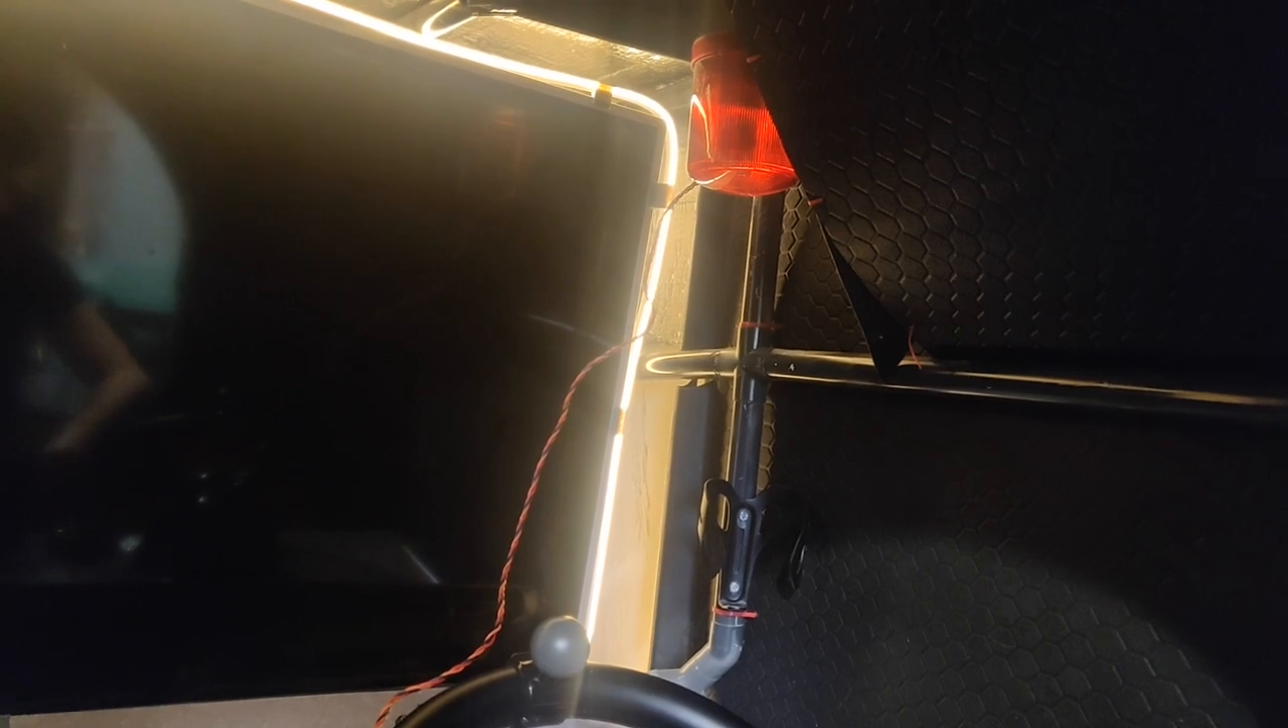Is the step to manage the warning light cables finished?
No.